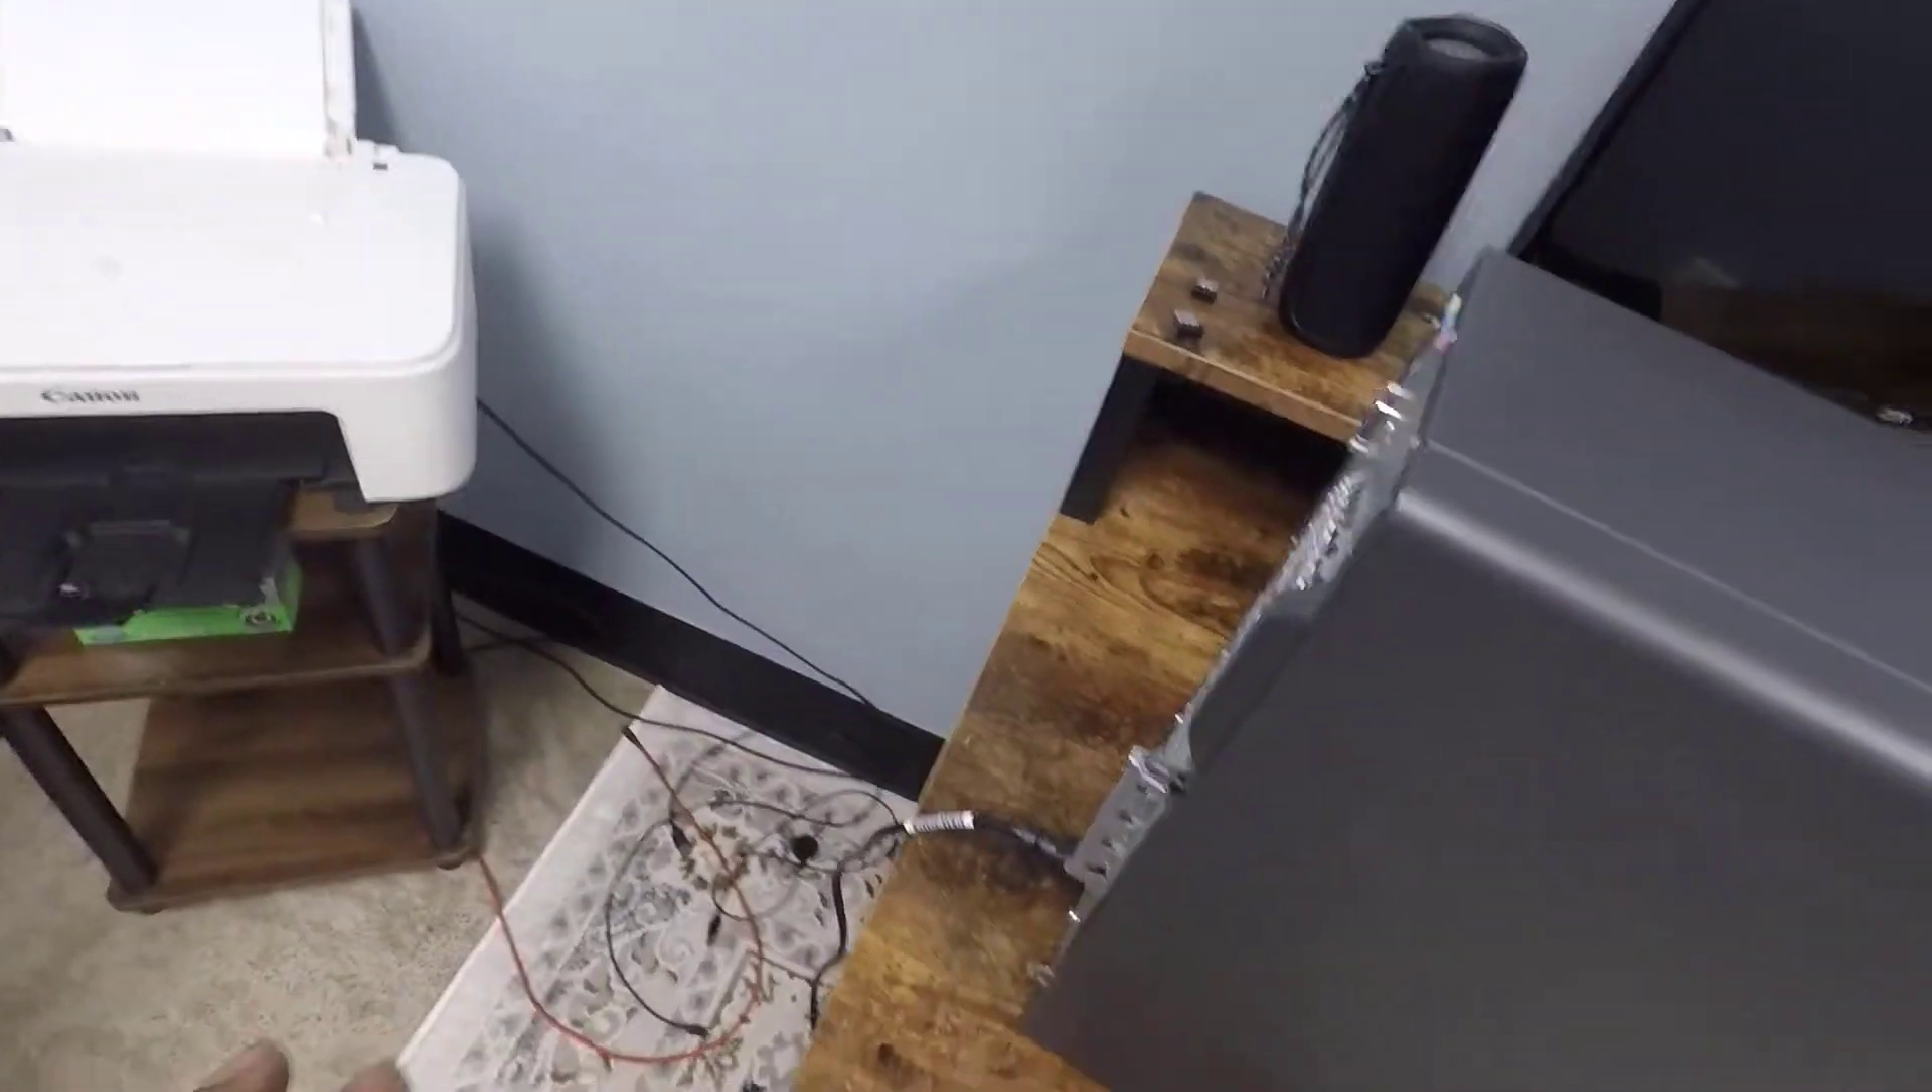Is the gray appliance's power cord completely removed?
No.